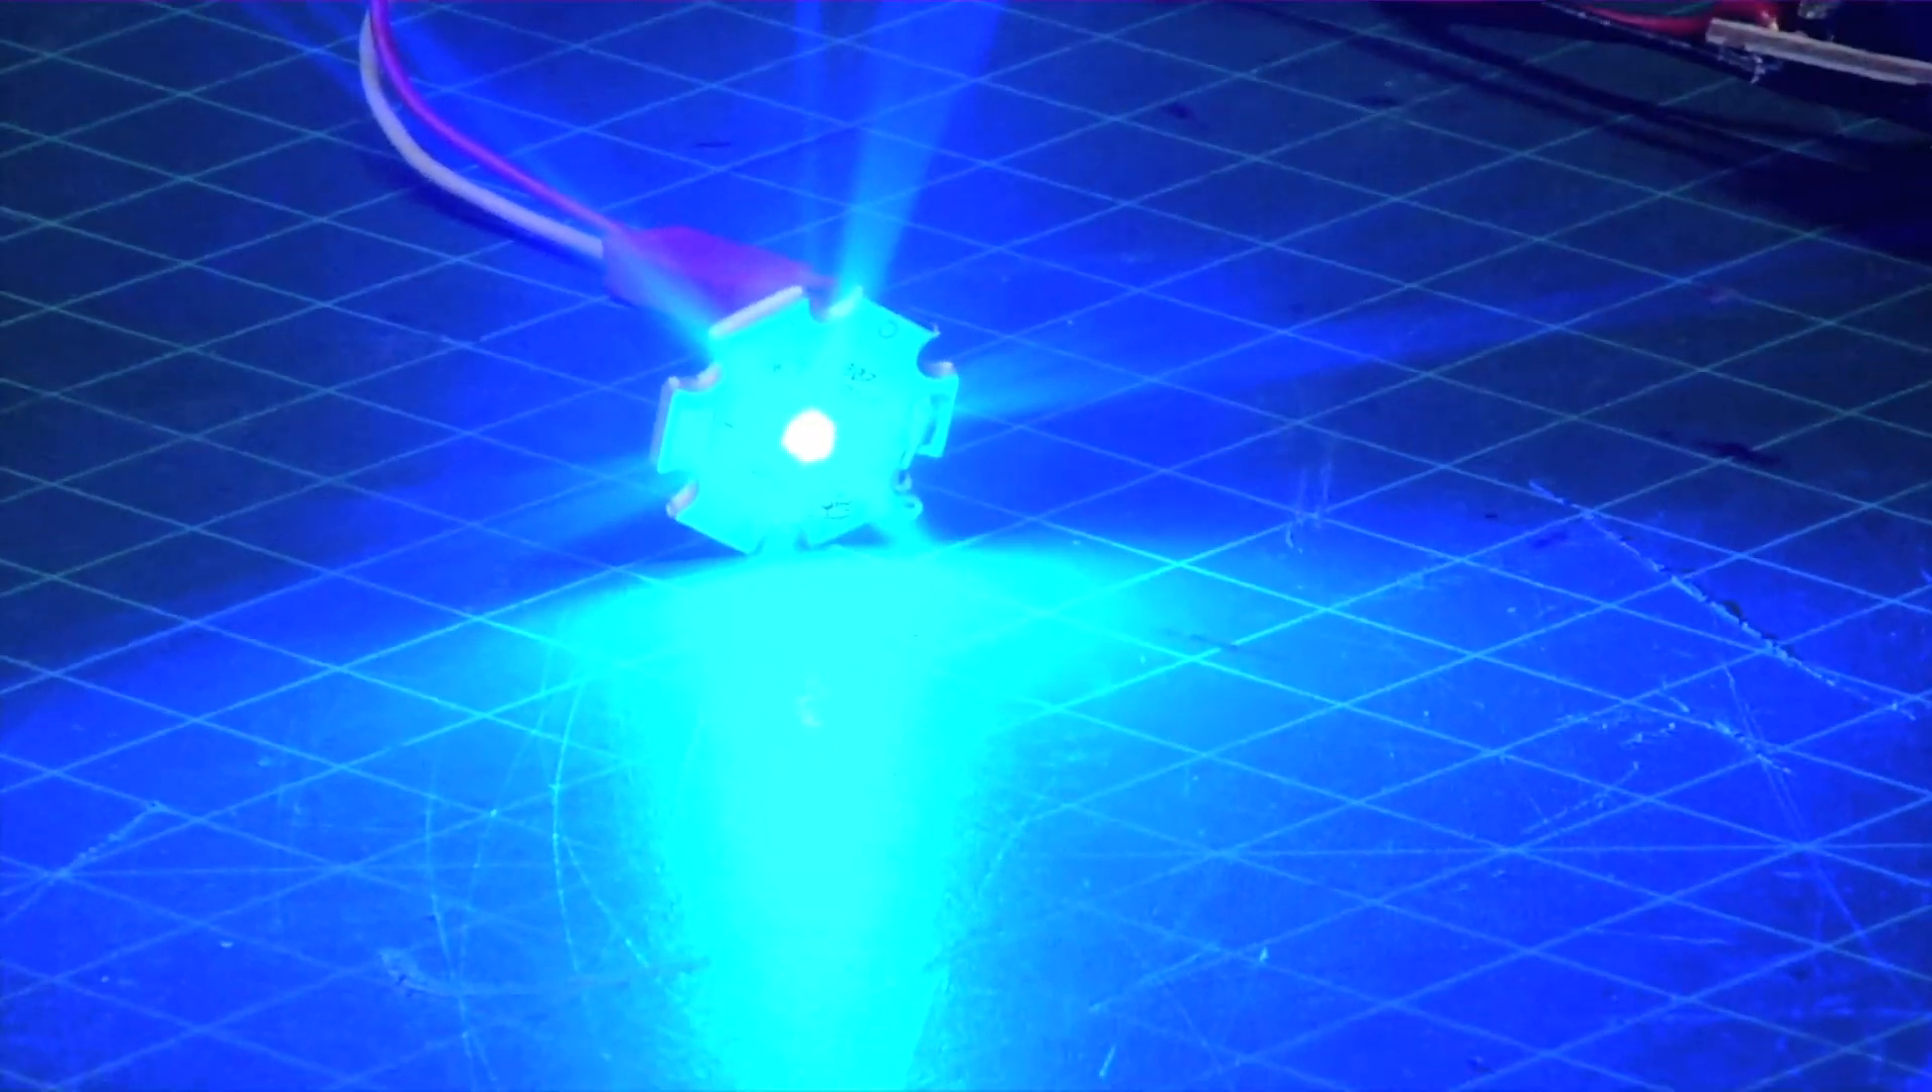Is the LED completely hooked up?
Yes.